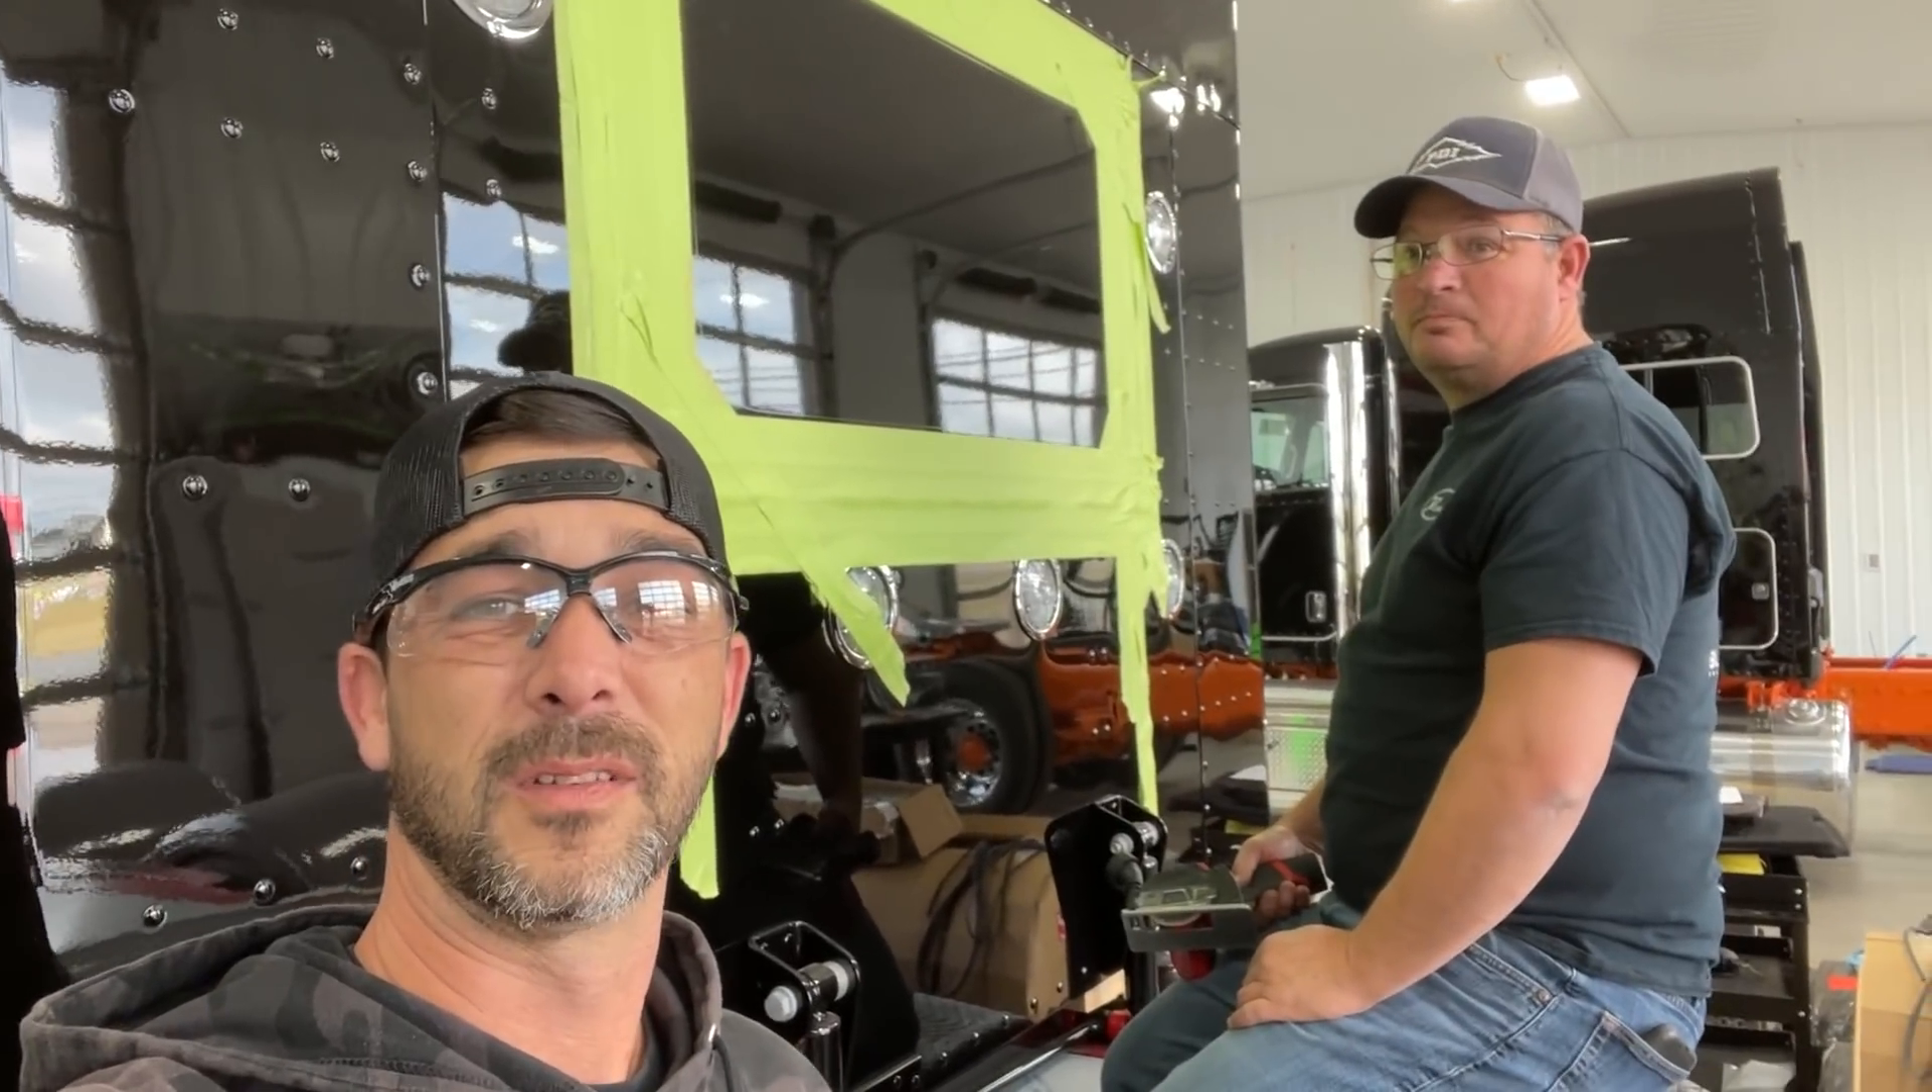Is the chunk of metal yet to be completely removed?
Yes.